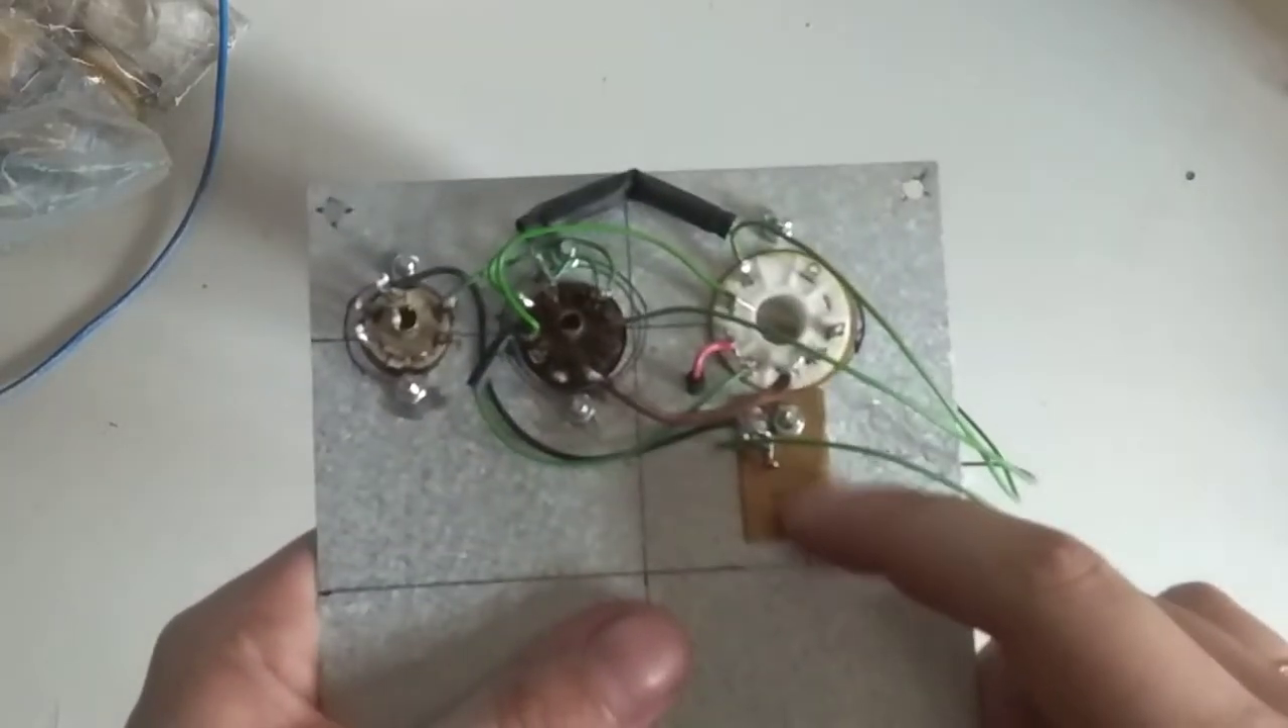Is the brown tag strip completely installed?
Yes.